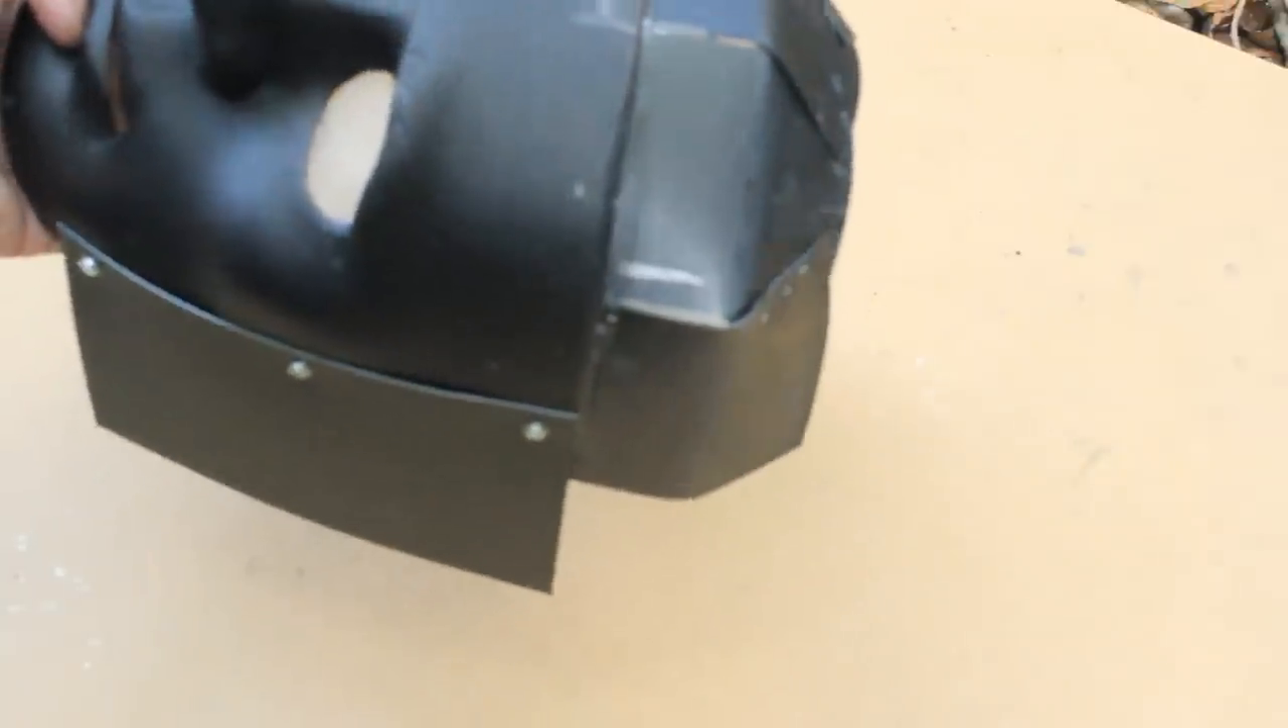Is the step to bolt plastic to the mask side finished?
Yes.